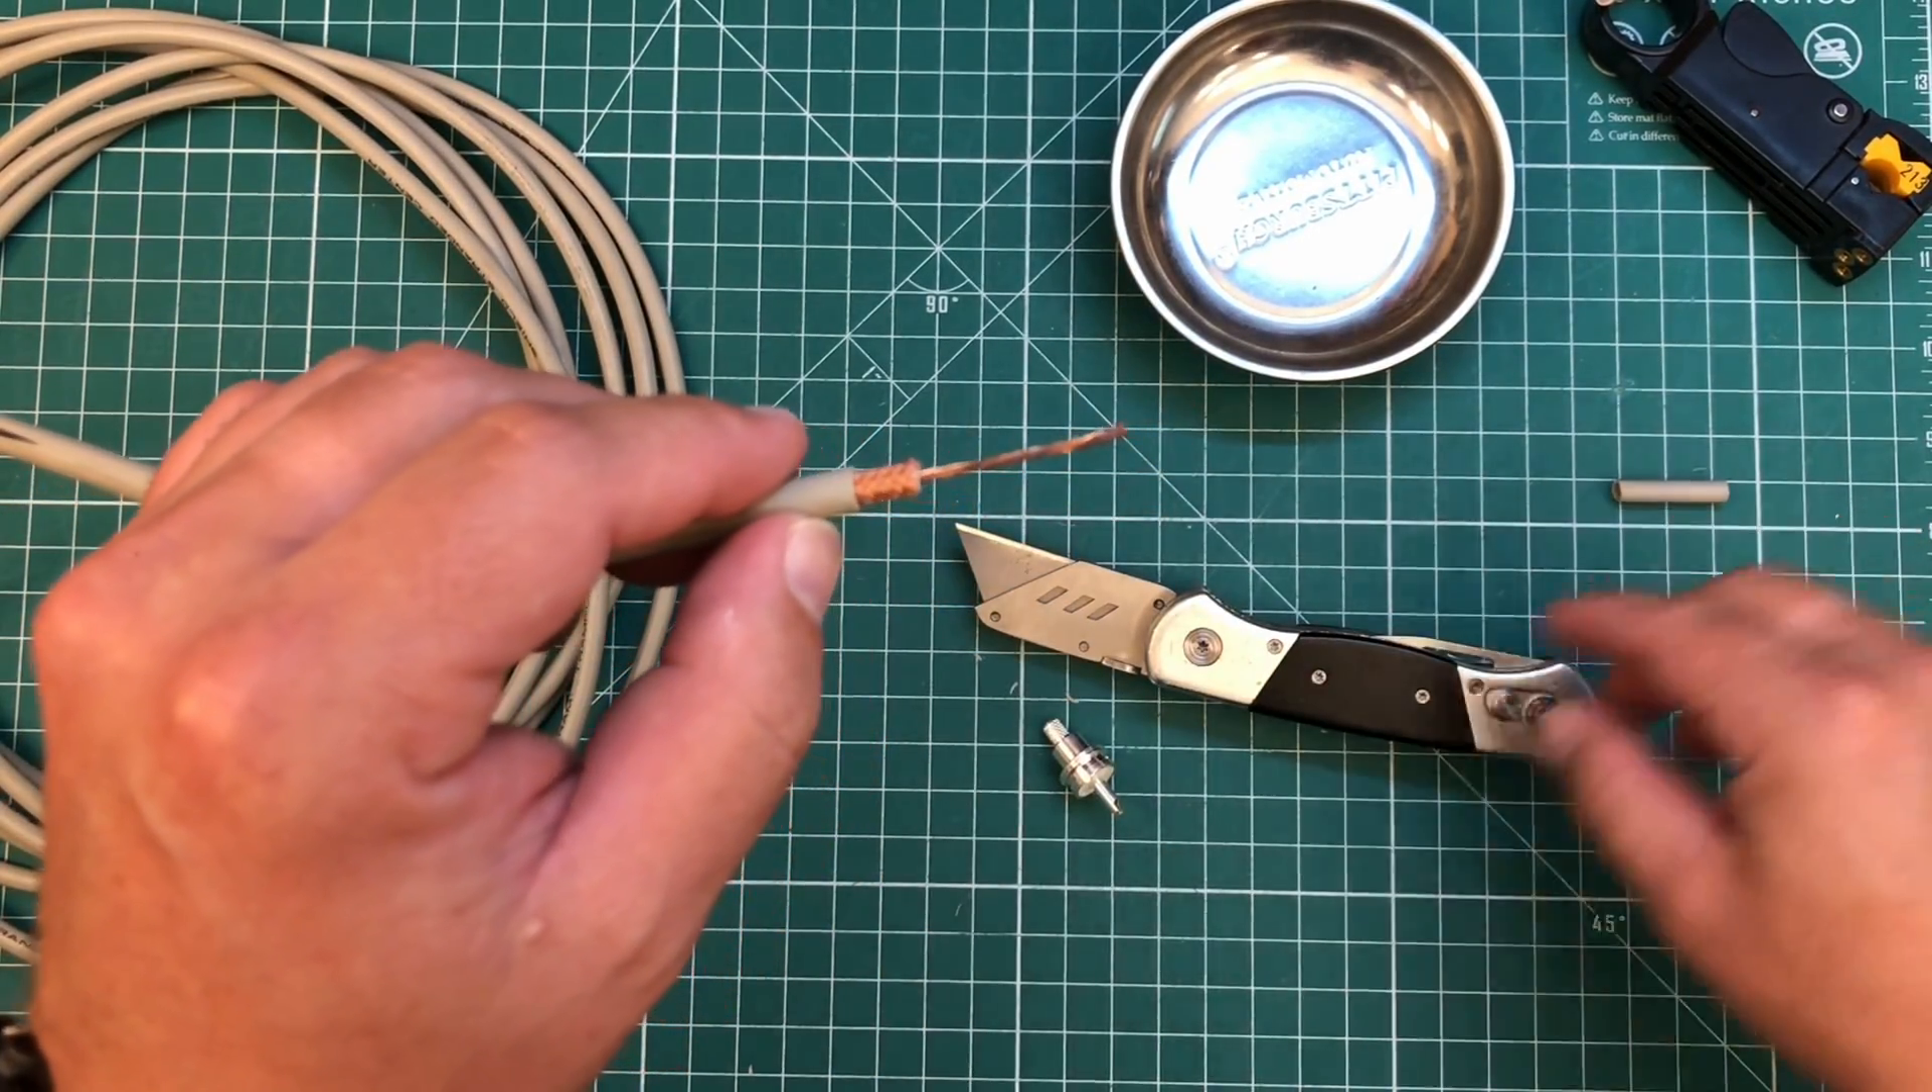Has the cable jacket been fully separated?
Yes.